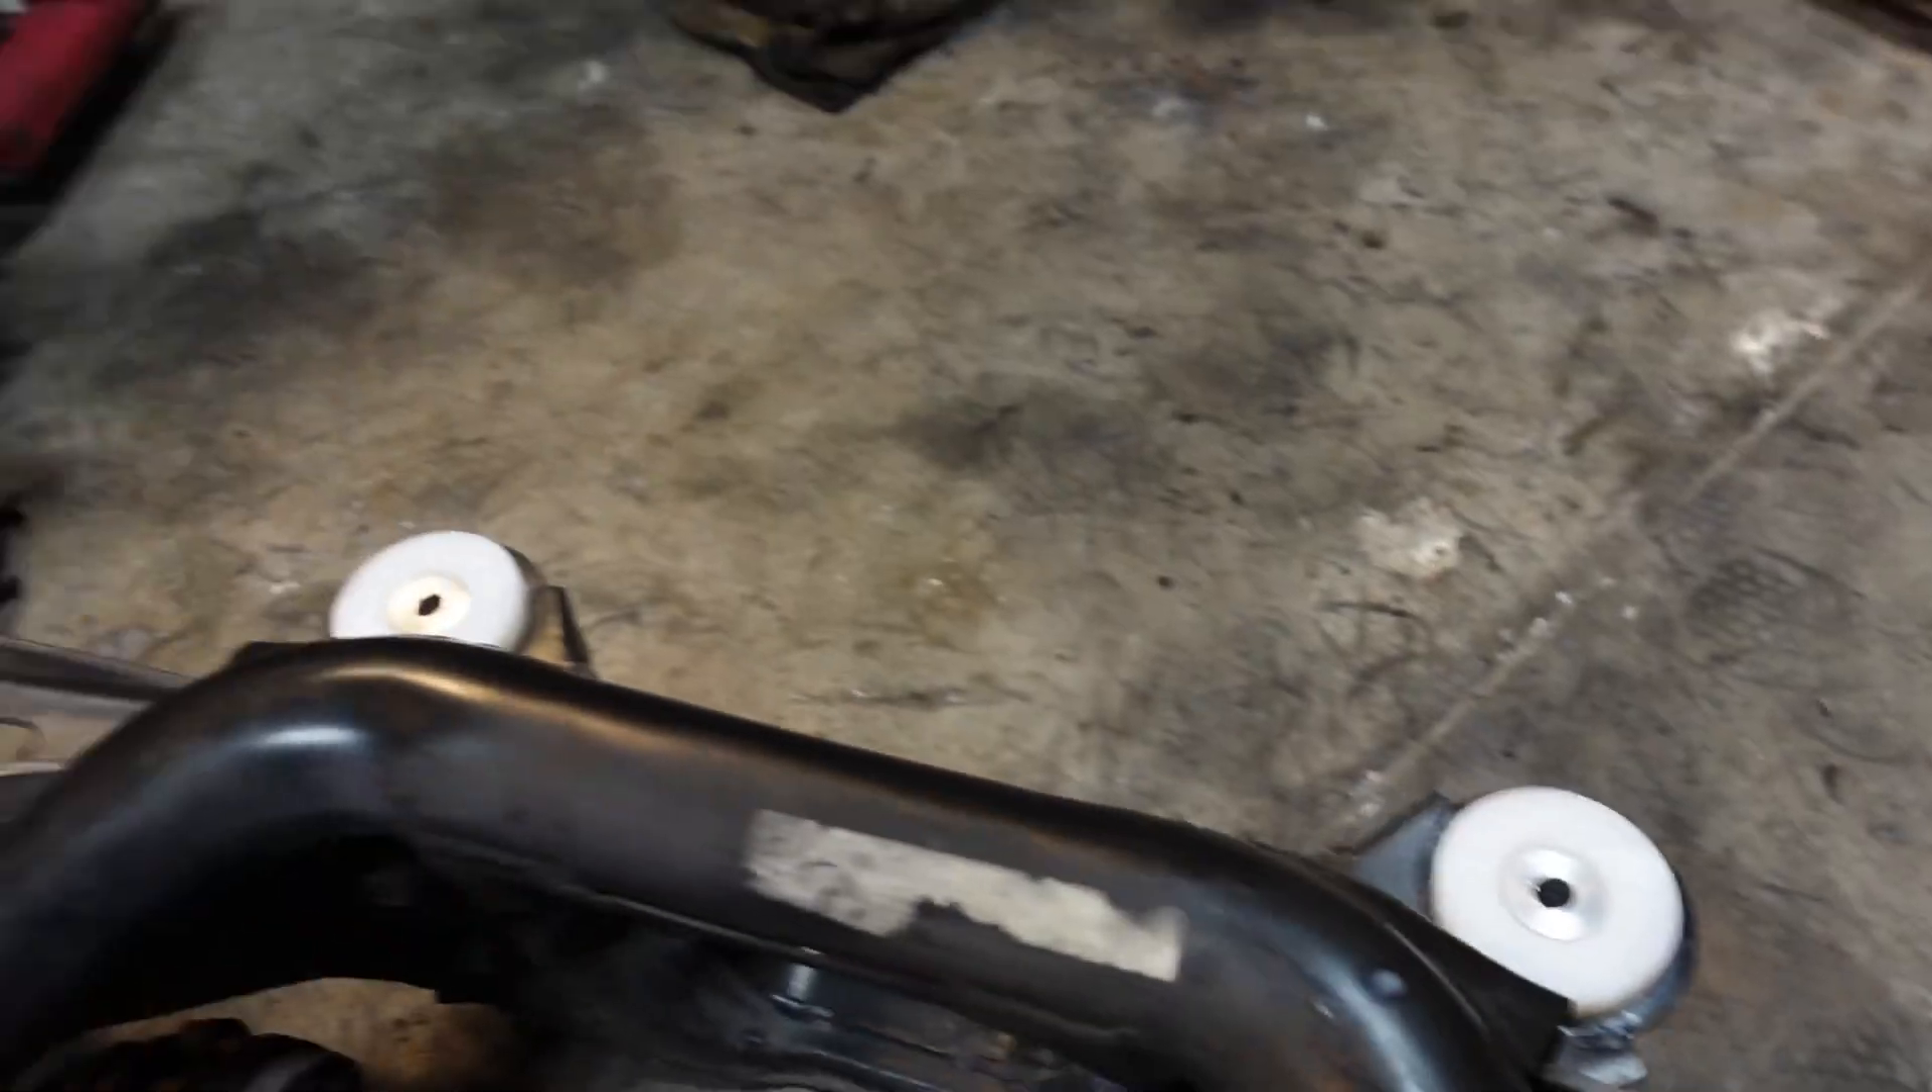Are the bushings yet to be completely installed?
No.